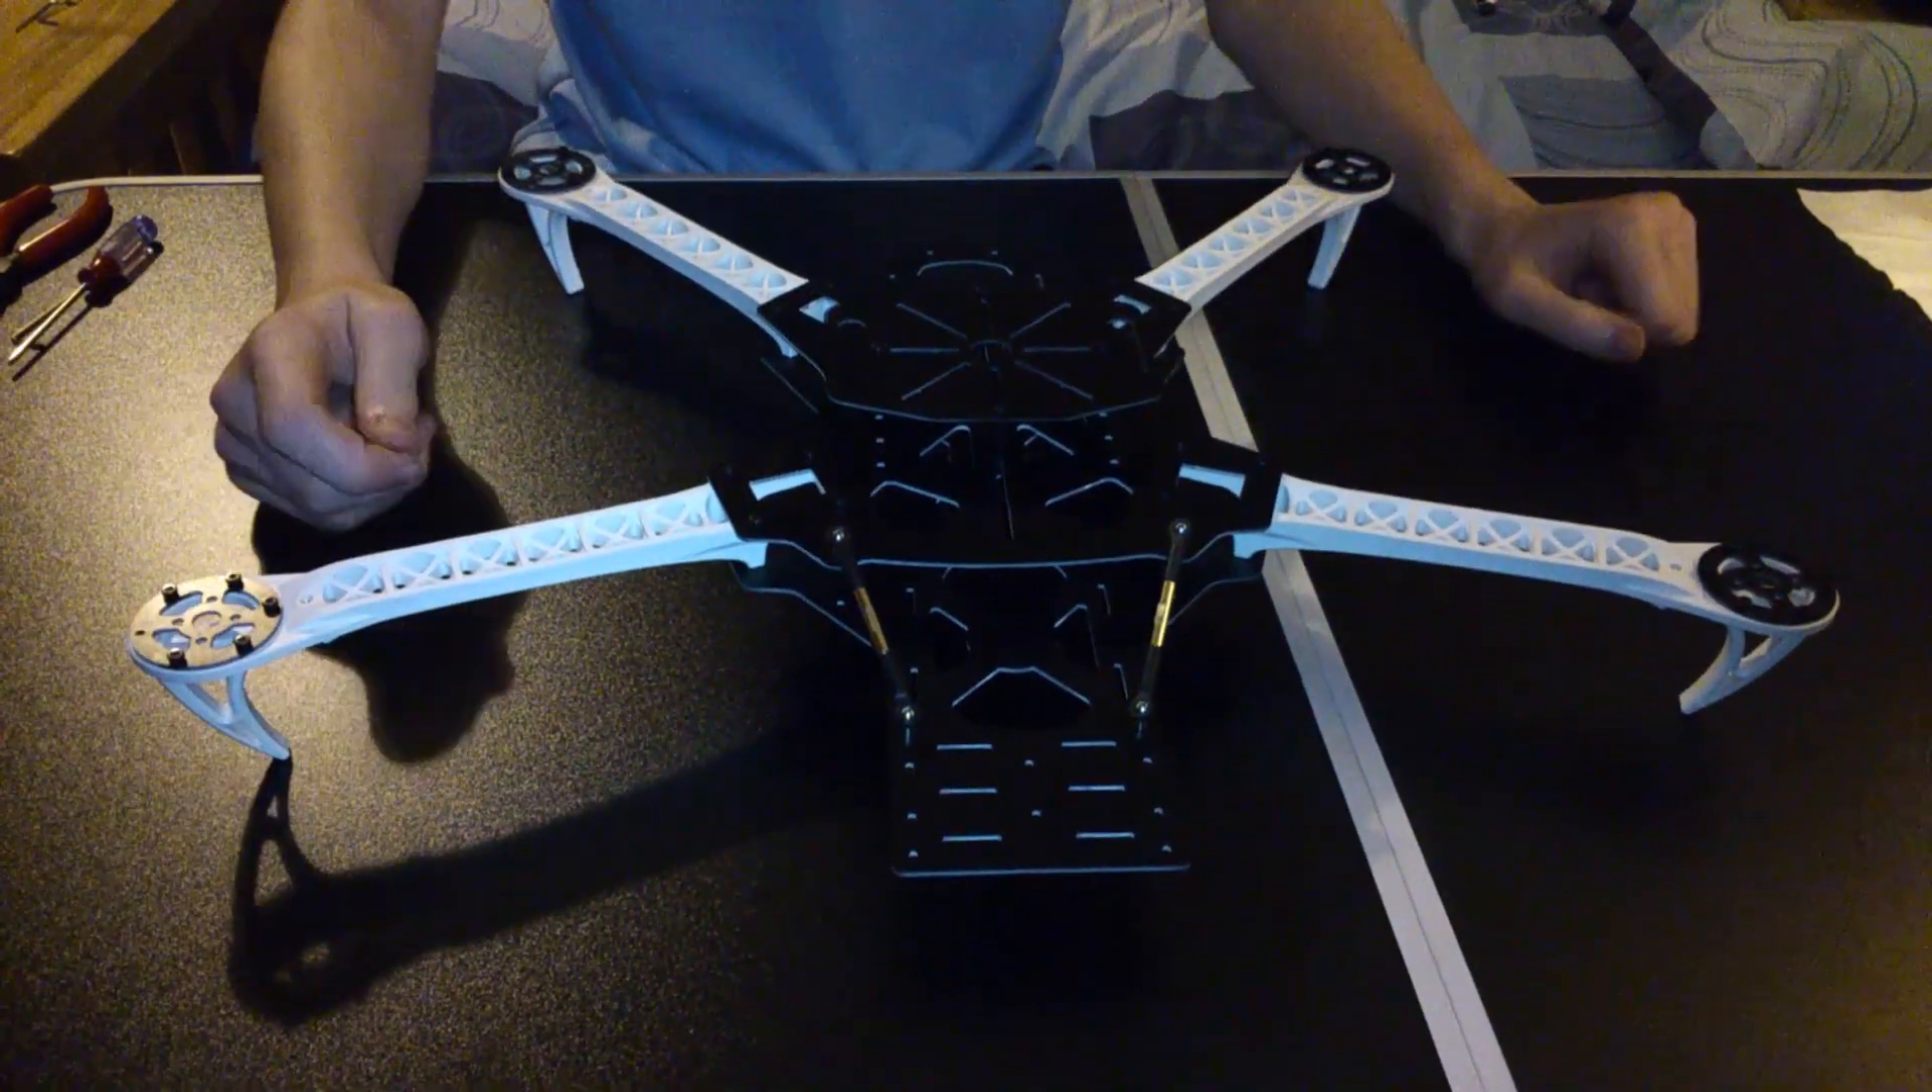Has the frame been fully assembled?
Yes.